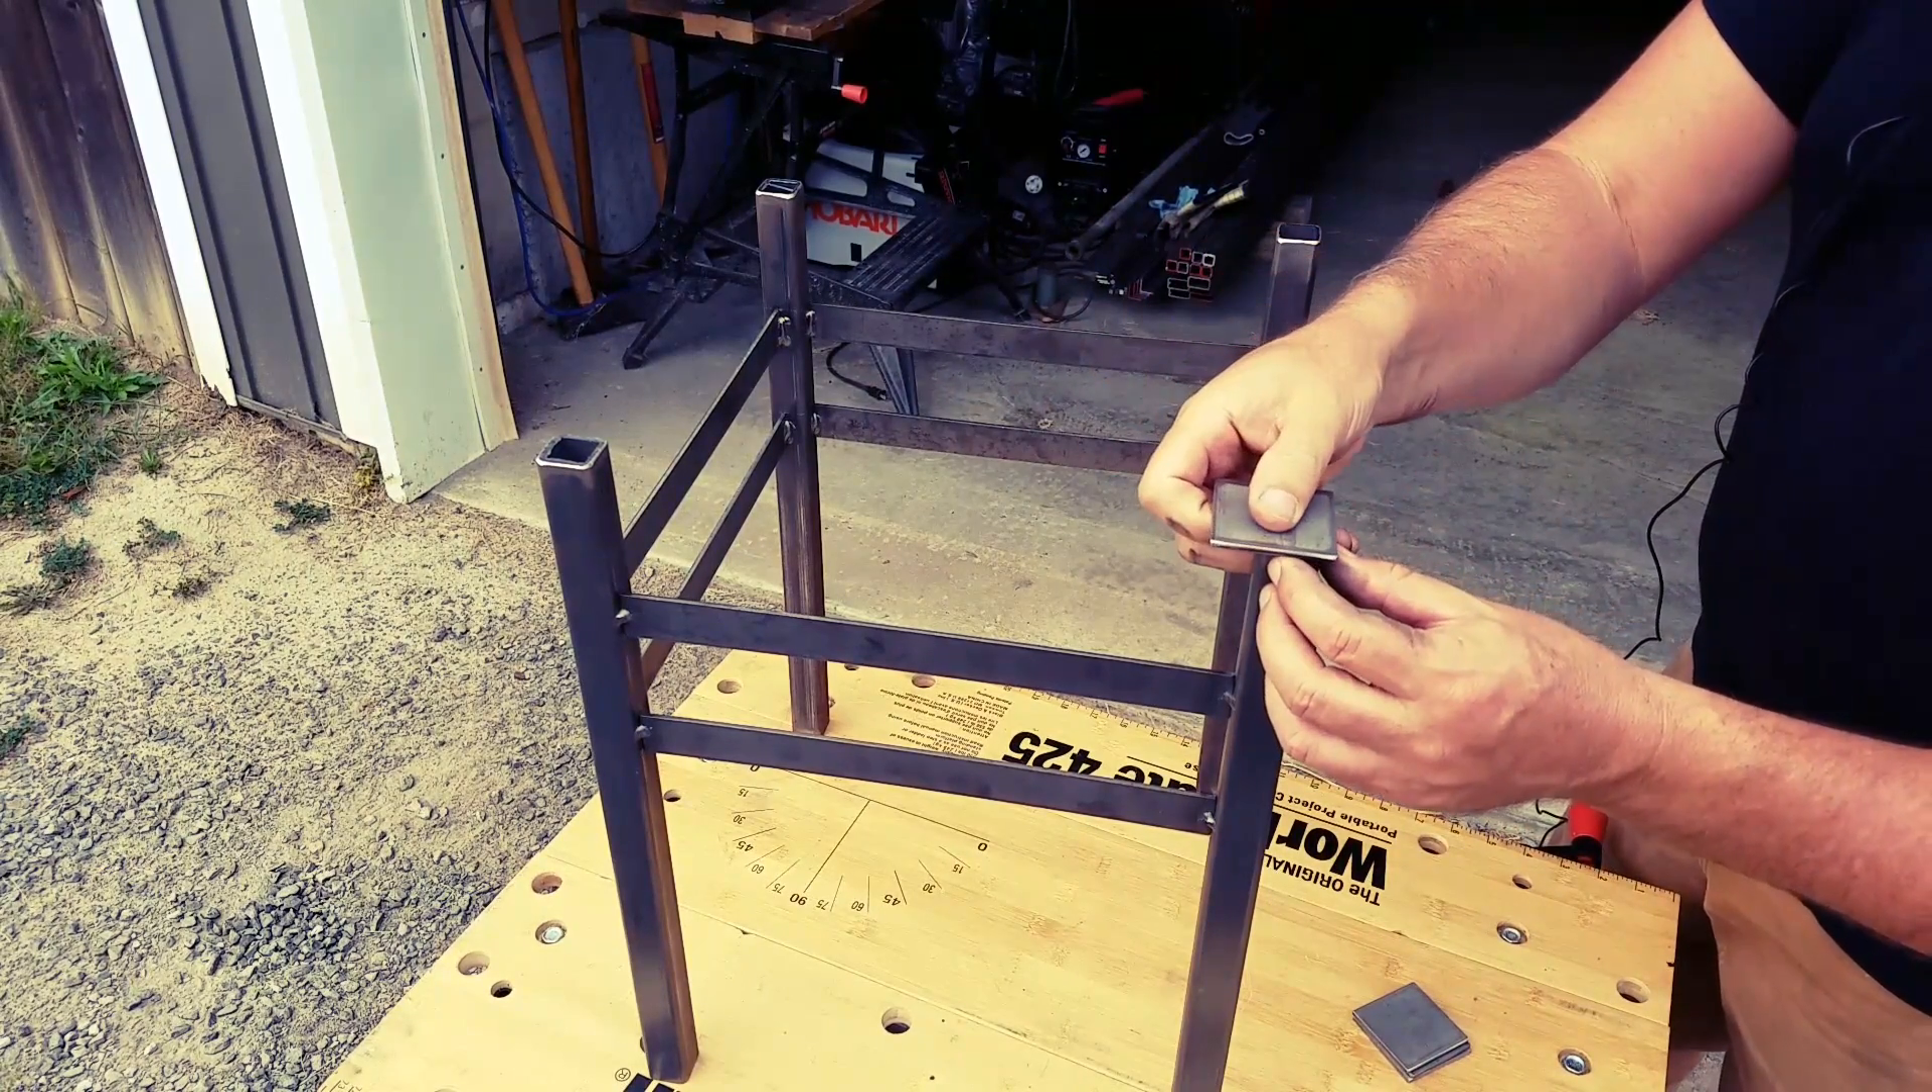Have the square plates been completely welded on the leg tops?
No.